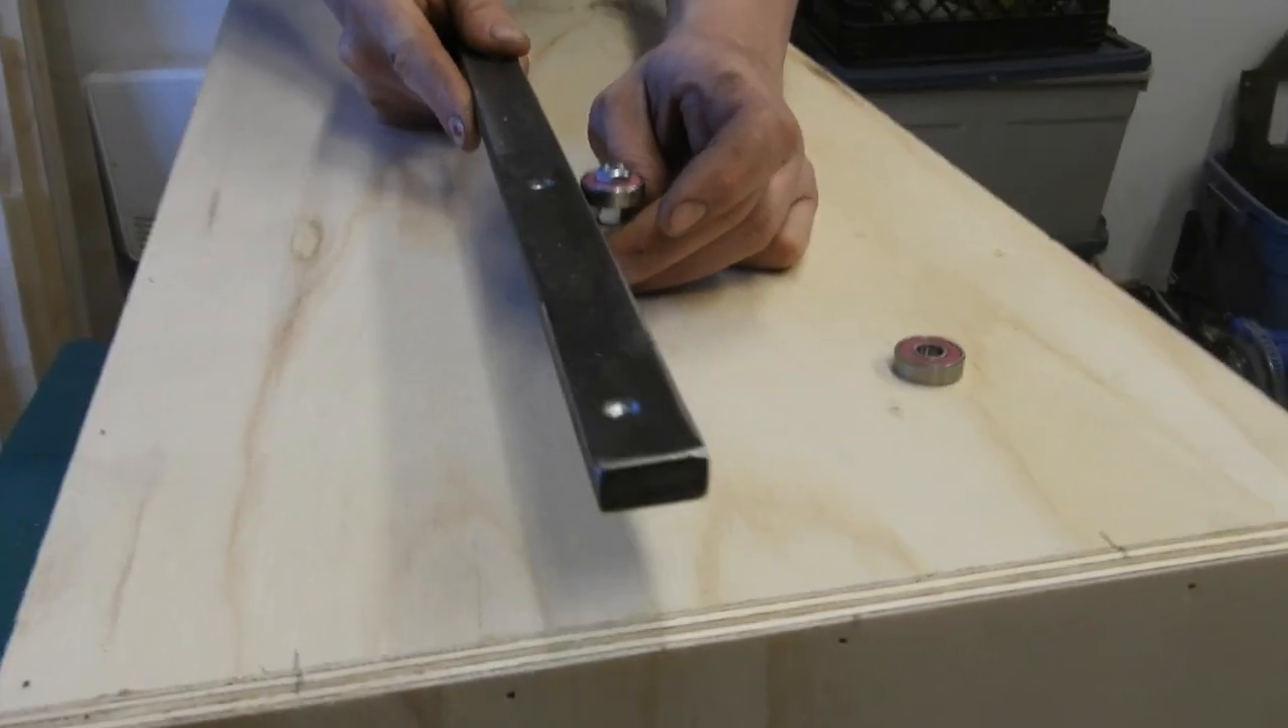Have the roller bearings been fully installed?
No.